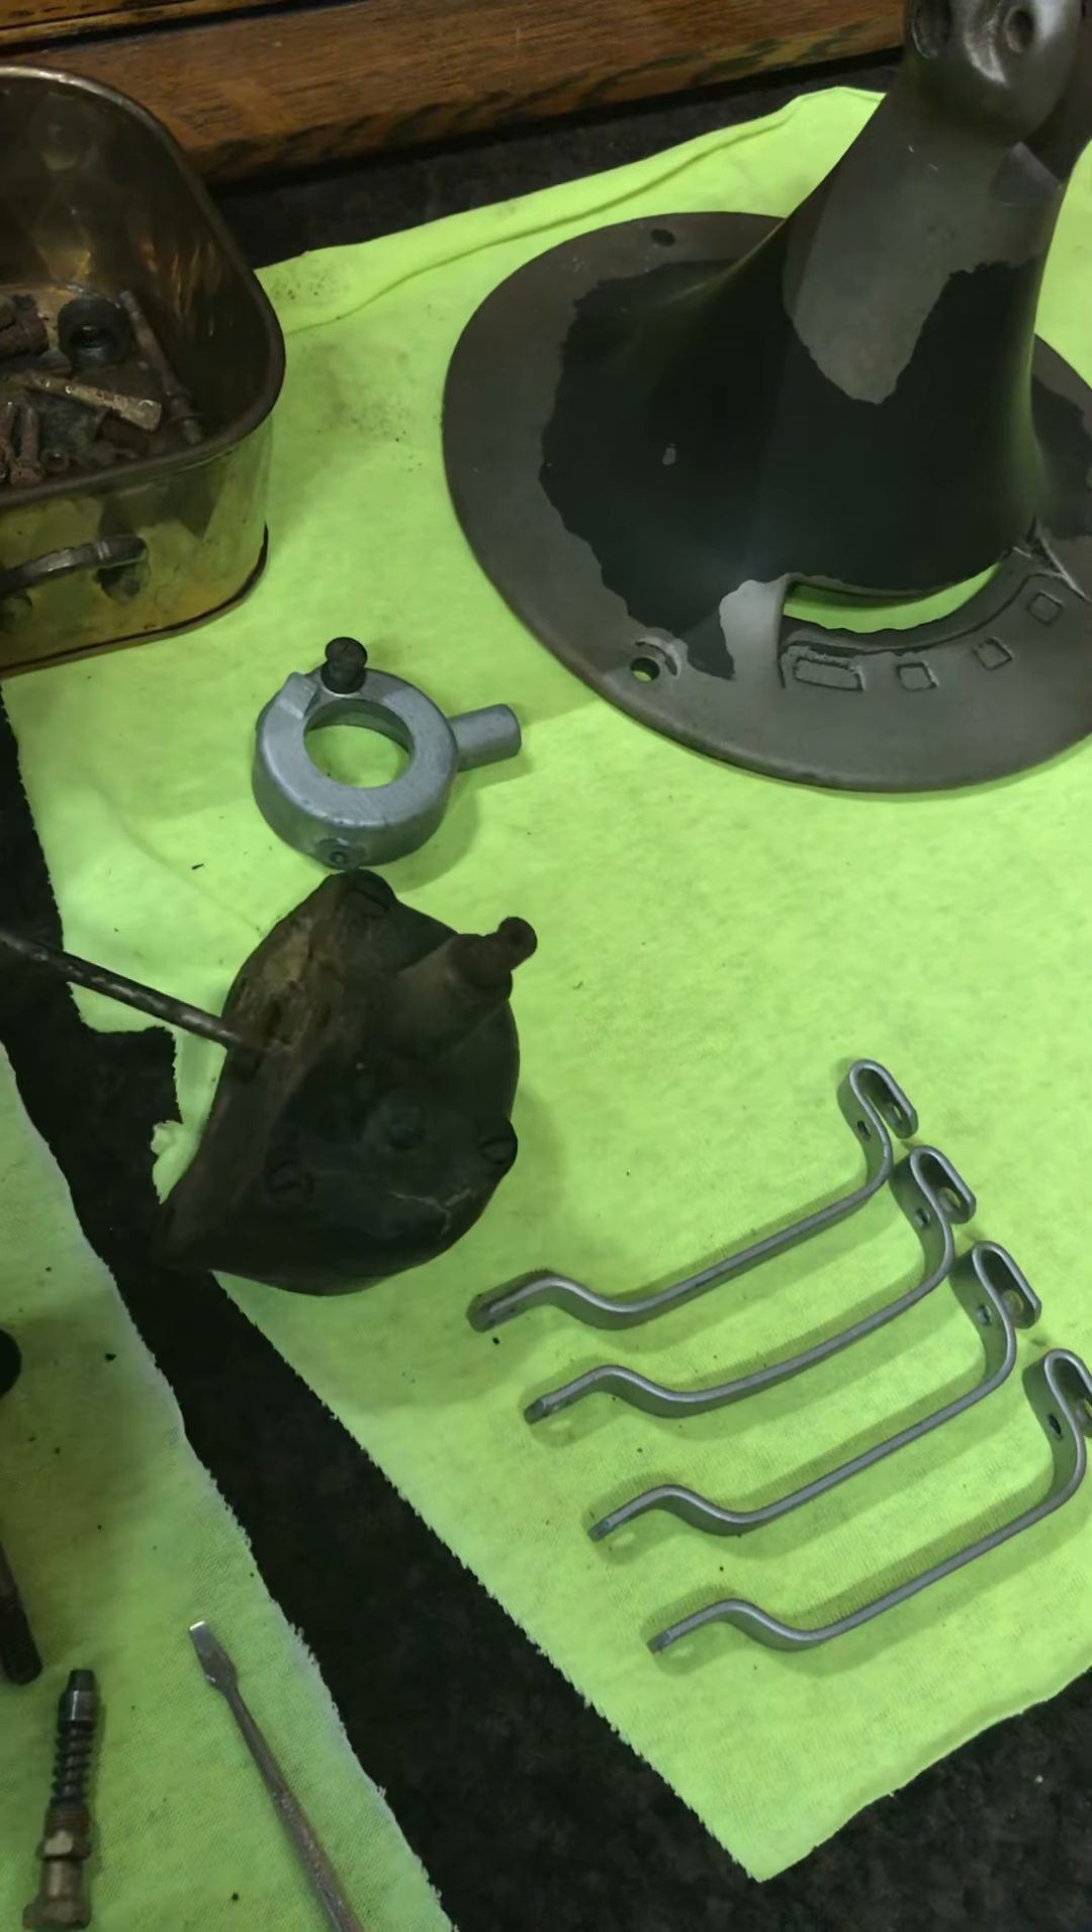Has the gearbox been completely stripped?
No.